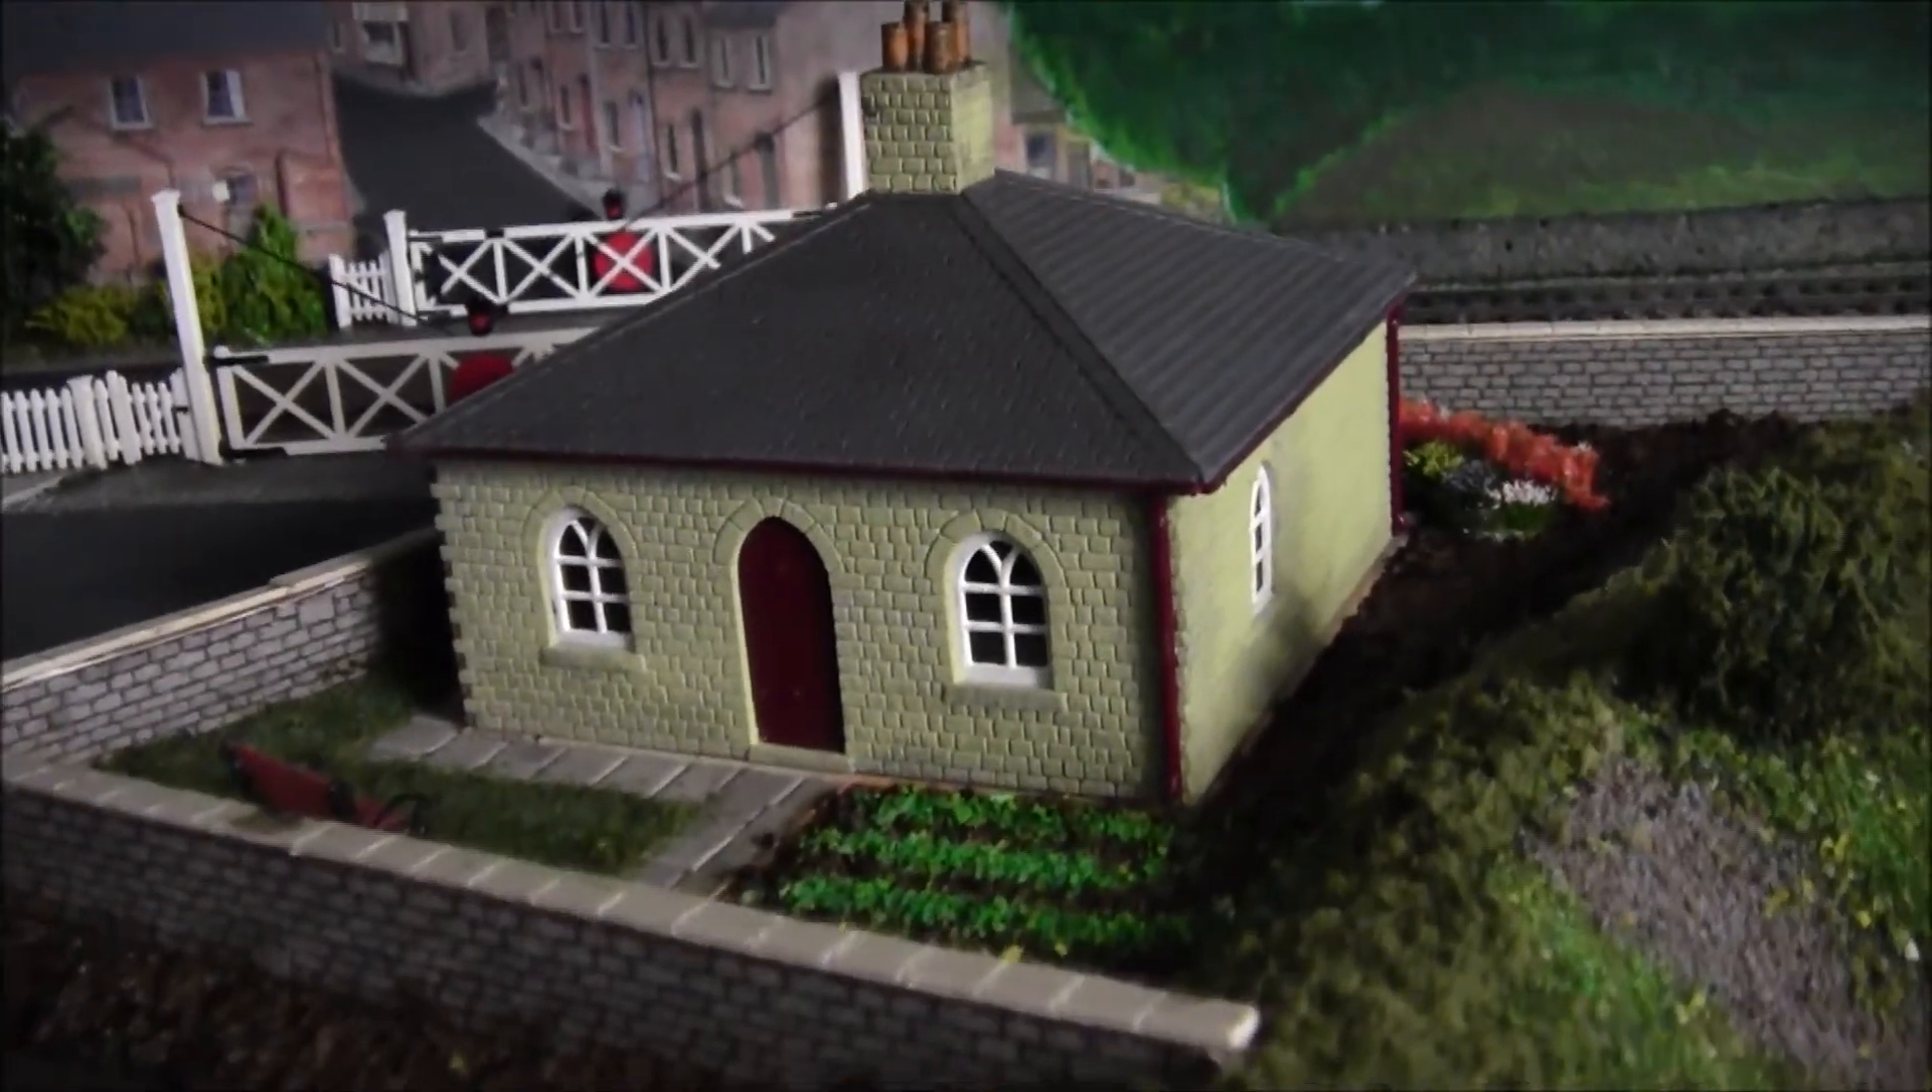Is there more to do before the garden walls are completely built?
No.